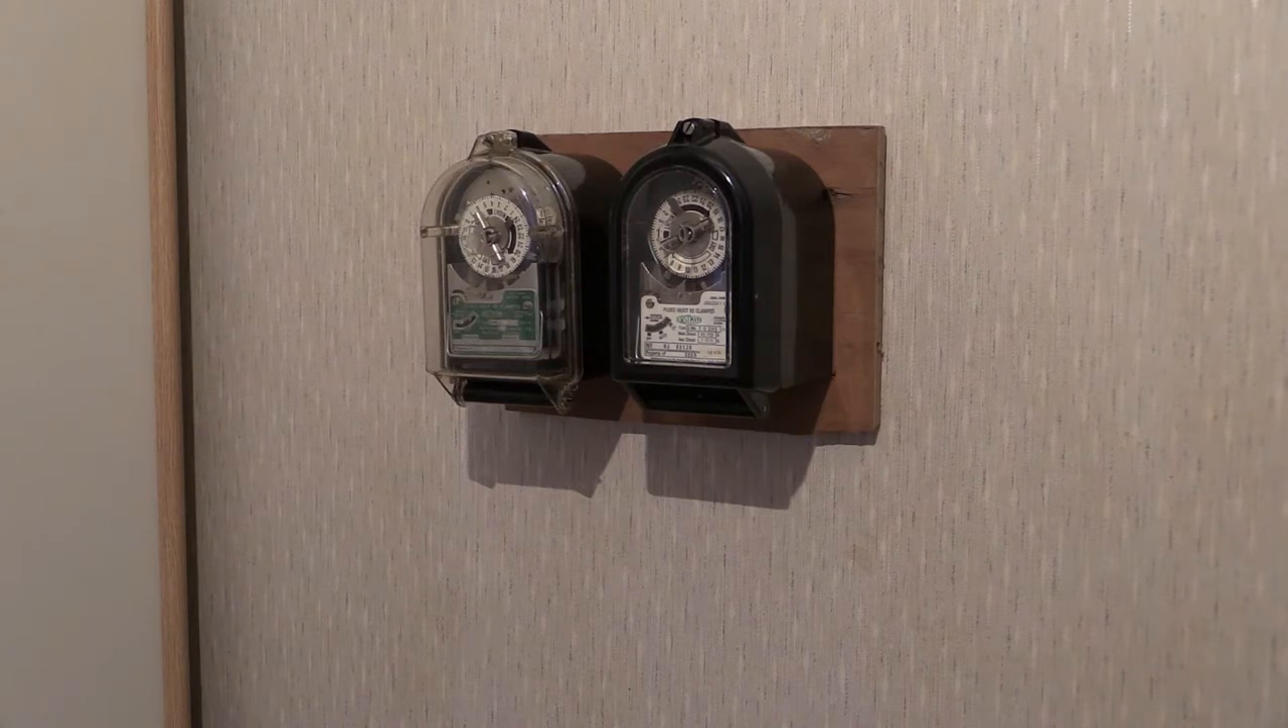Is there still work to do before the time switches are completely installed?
No.